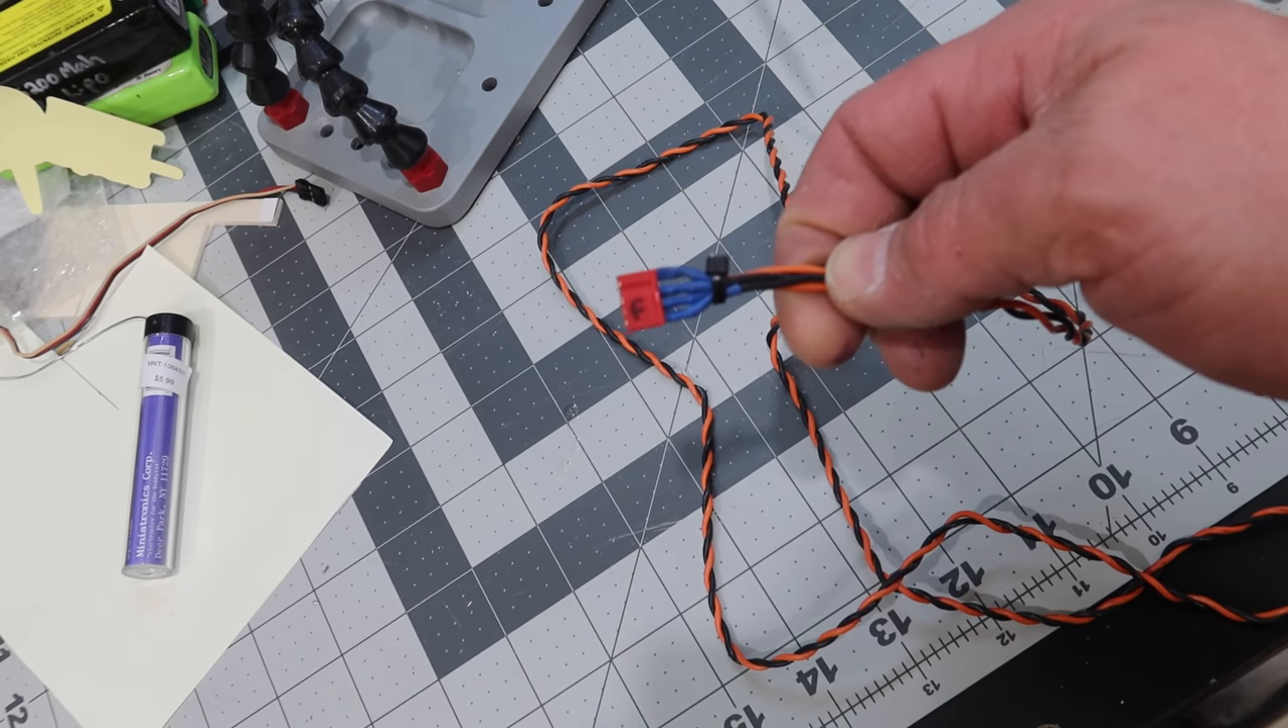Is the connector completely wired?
Yes.